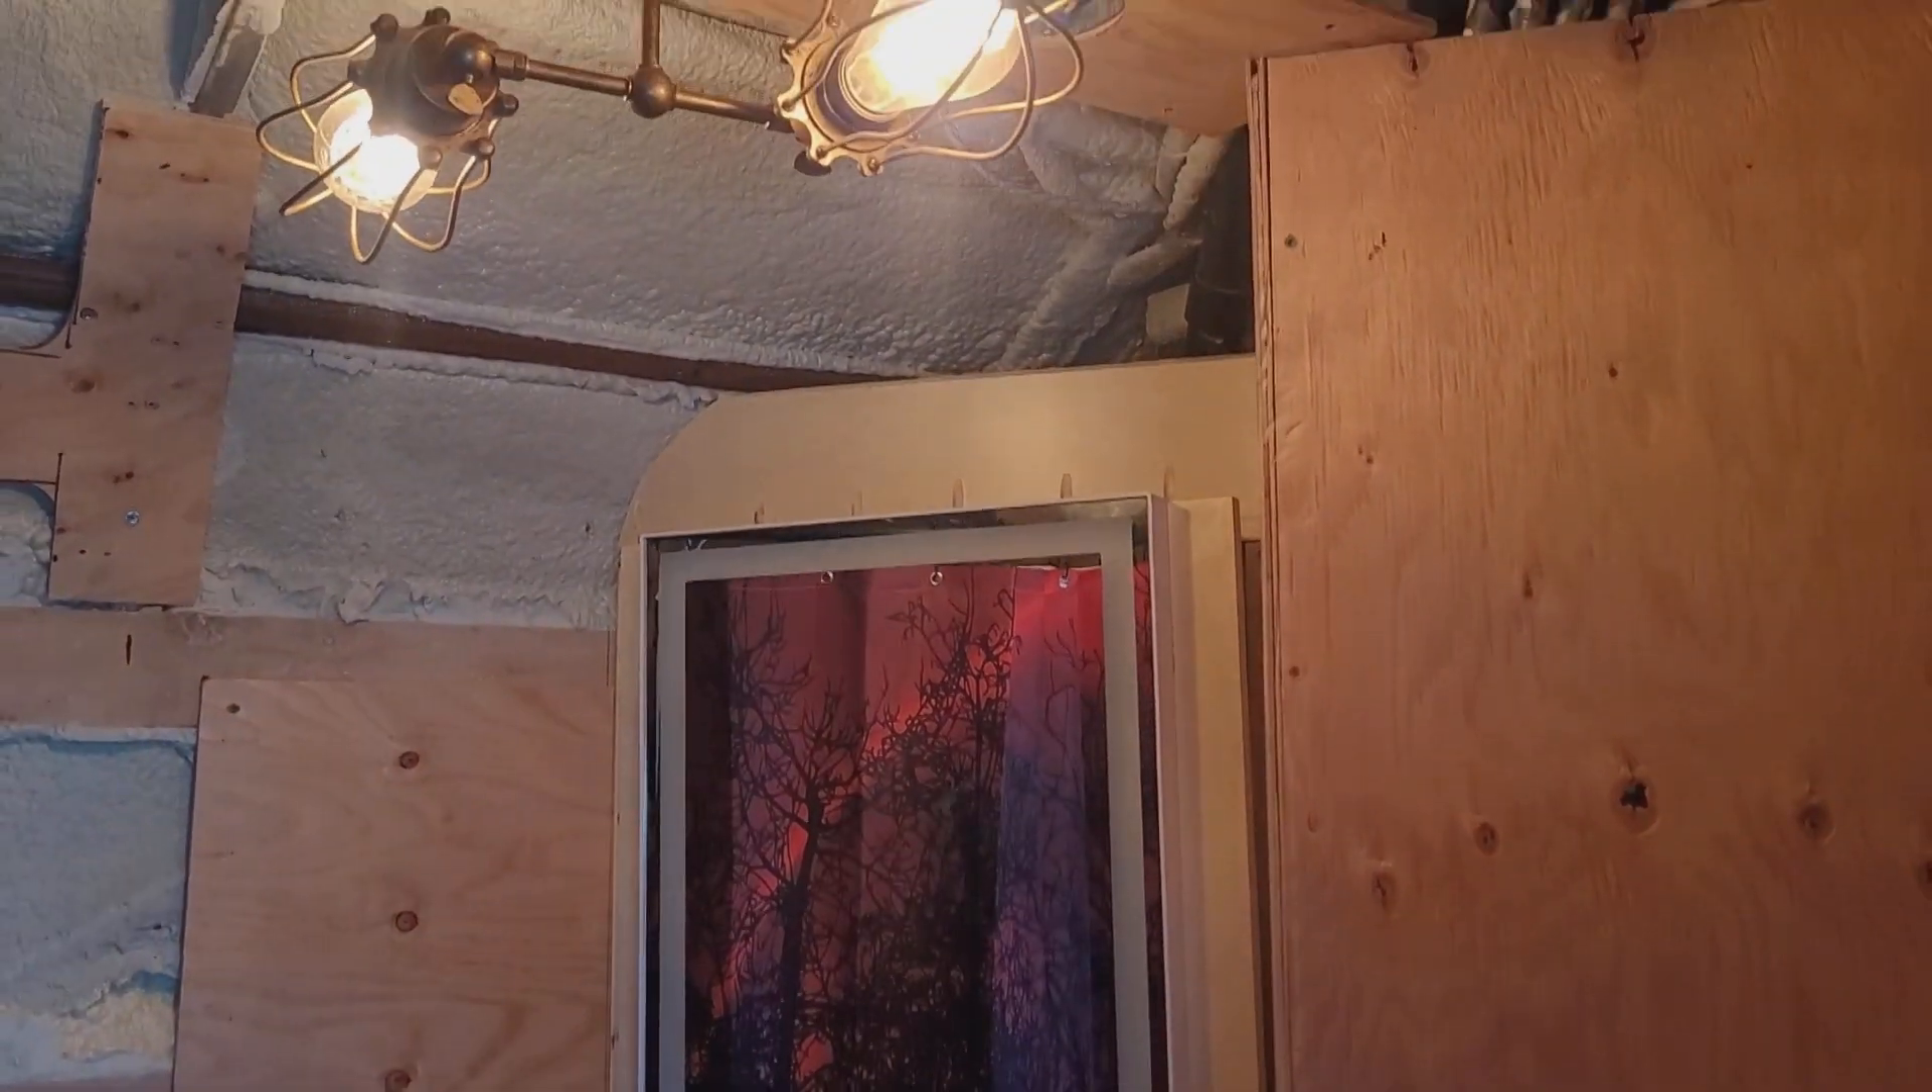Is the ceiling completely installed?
No.